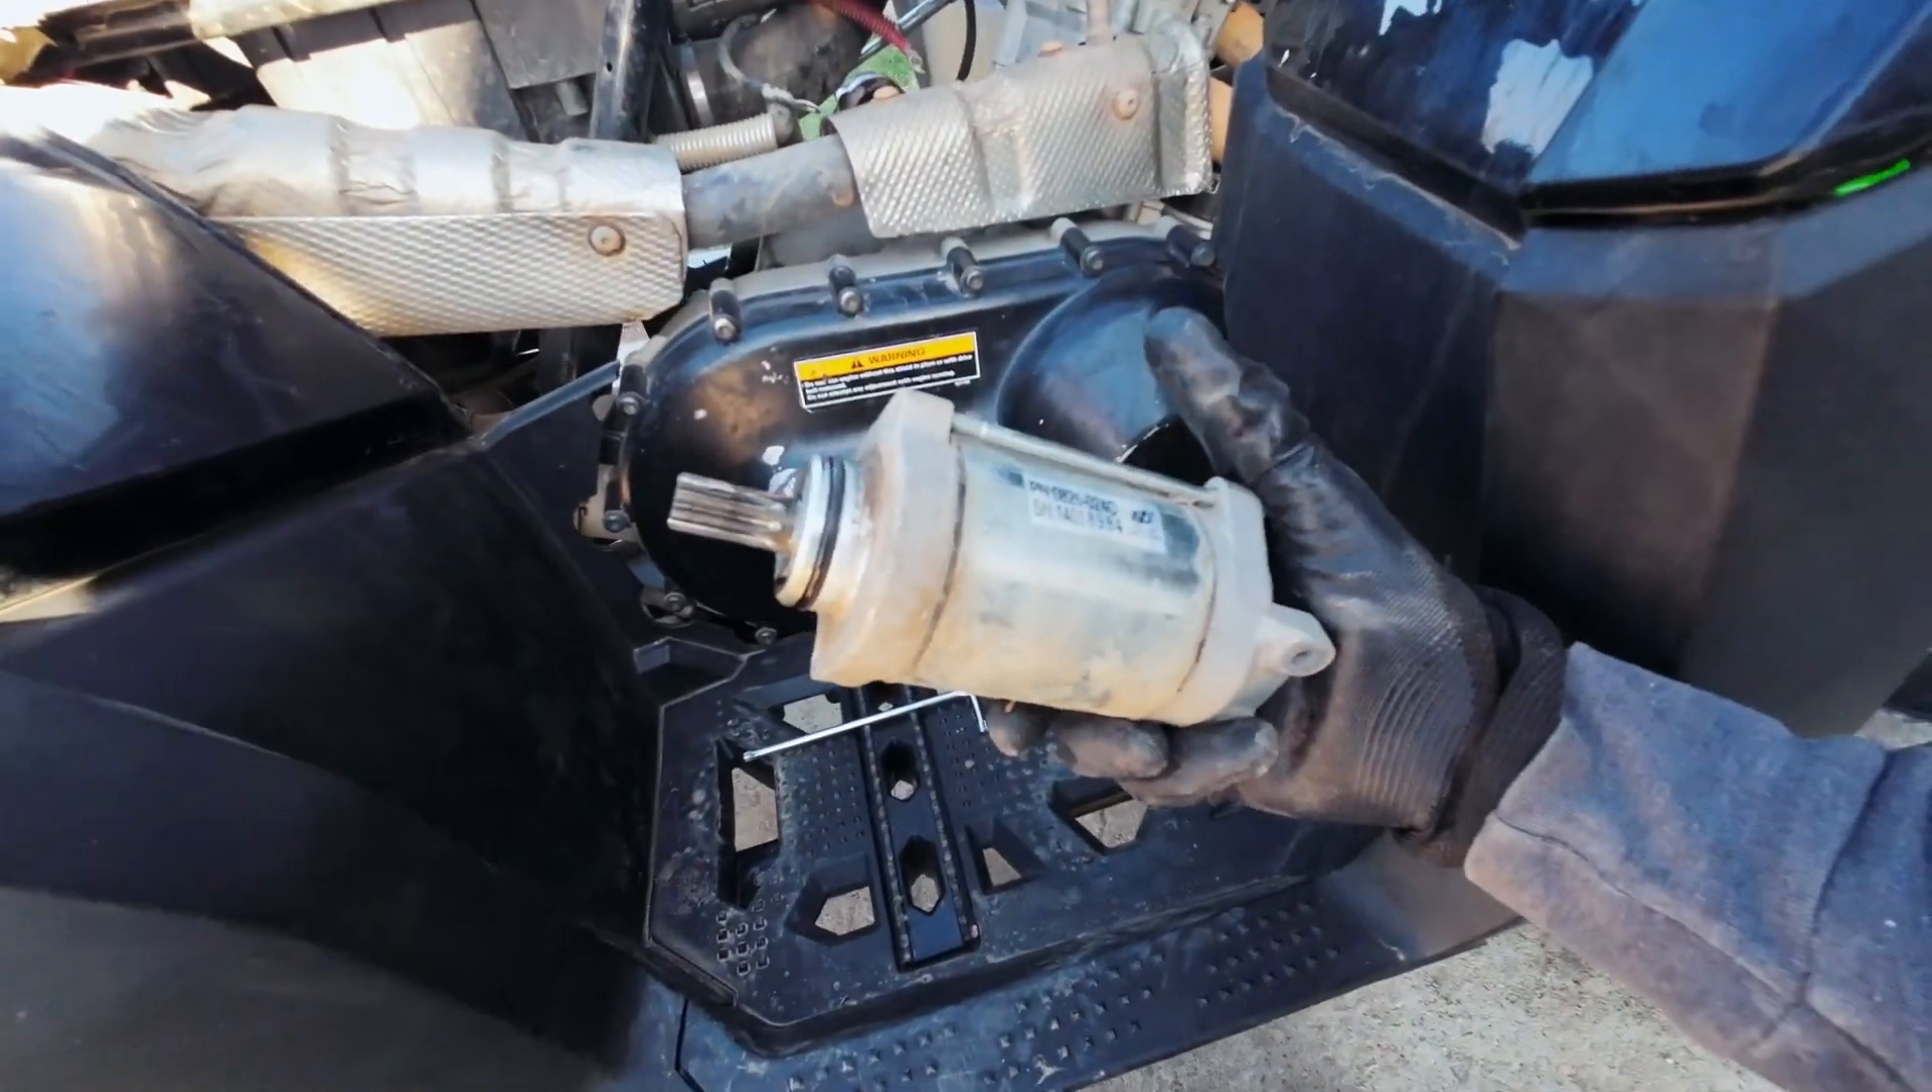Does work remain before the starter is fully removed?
No.